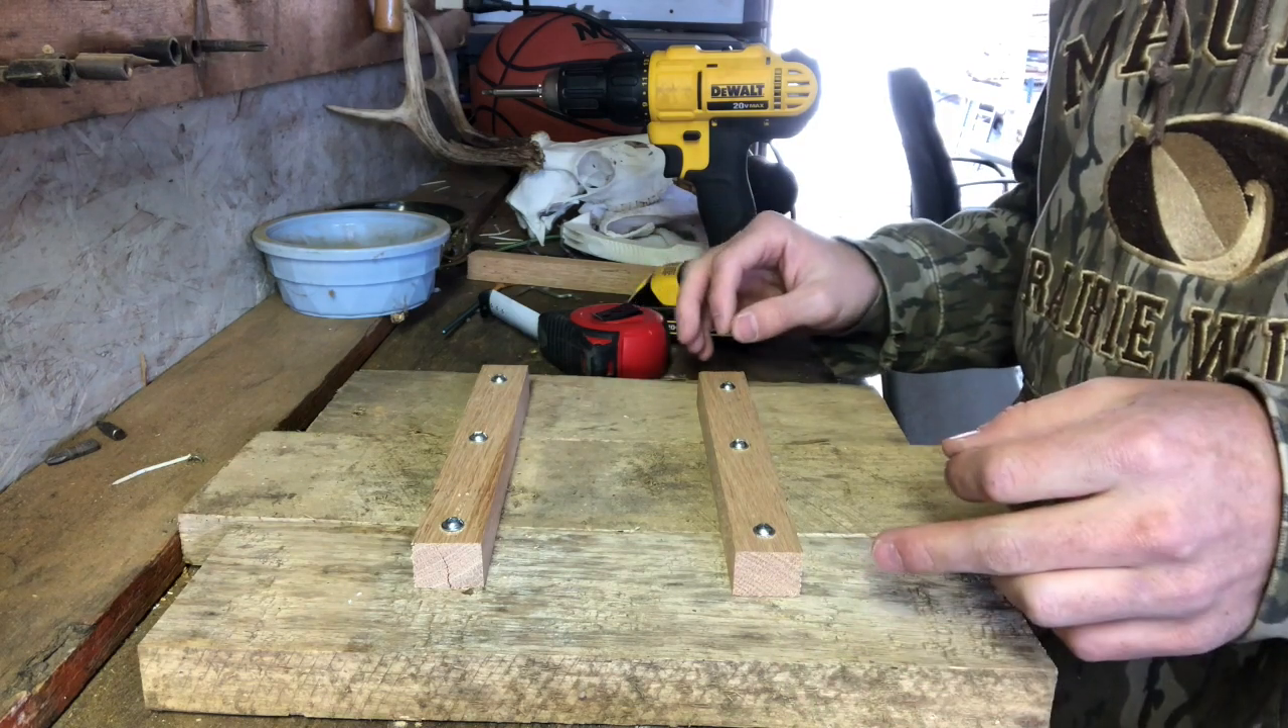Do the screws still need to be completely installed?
No.